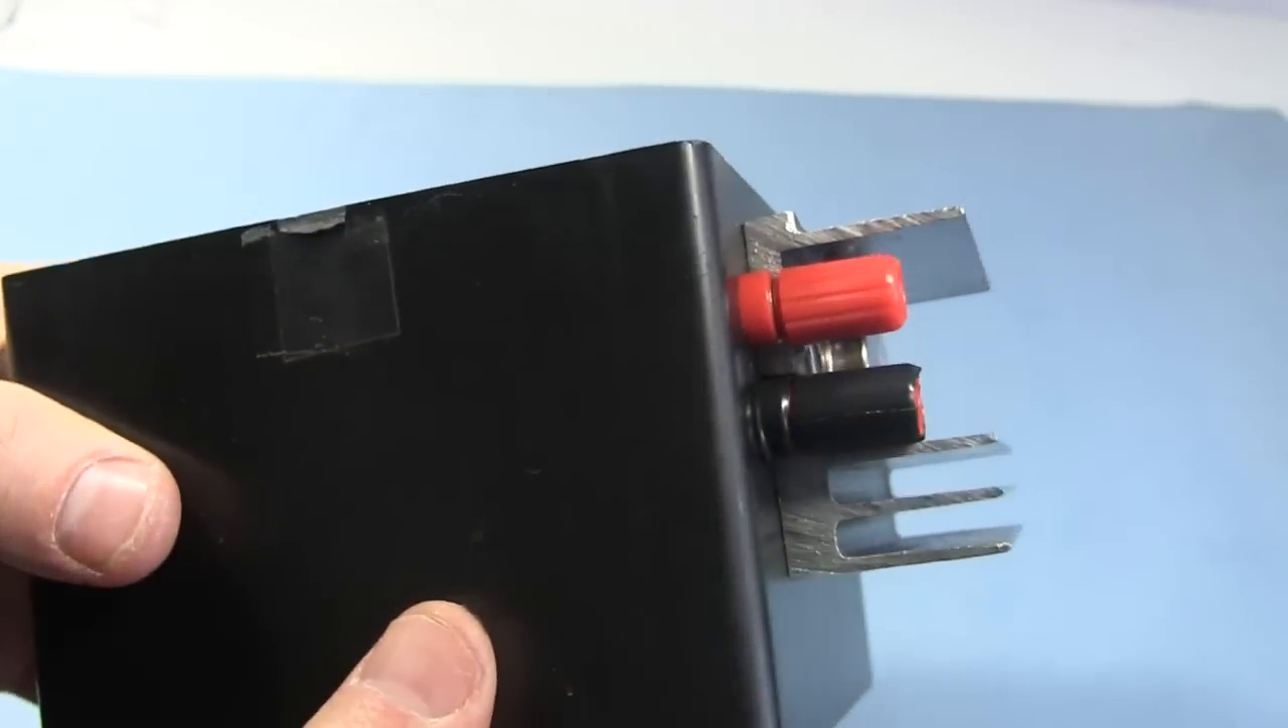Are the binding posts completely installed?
Yes.